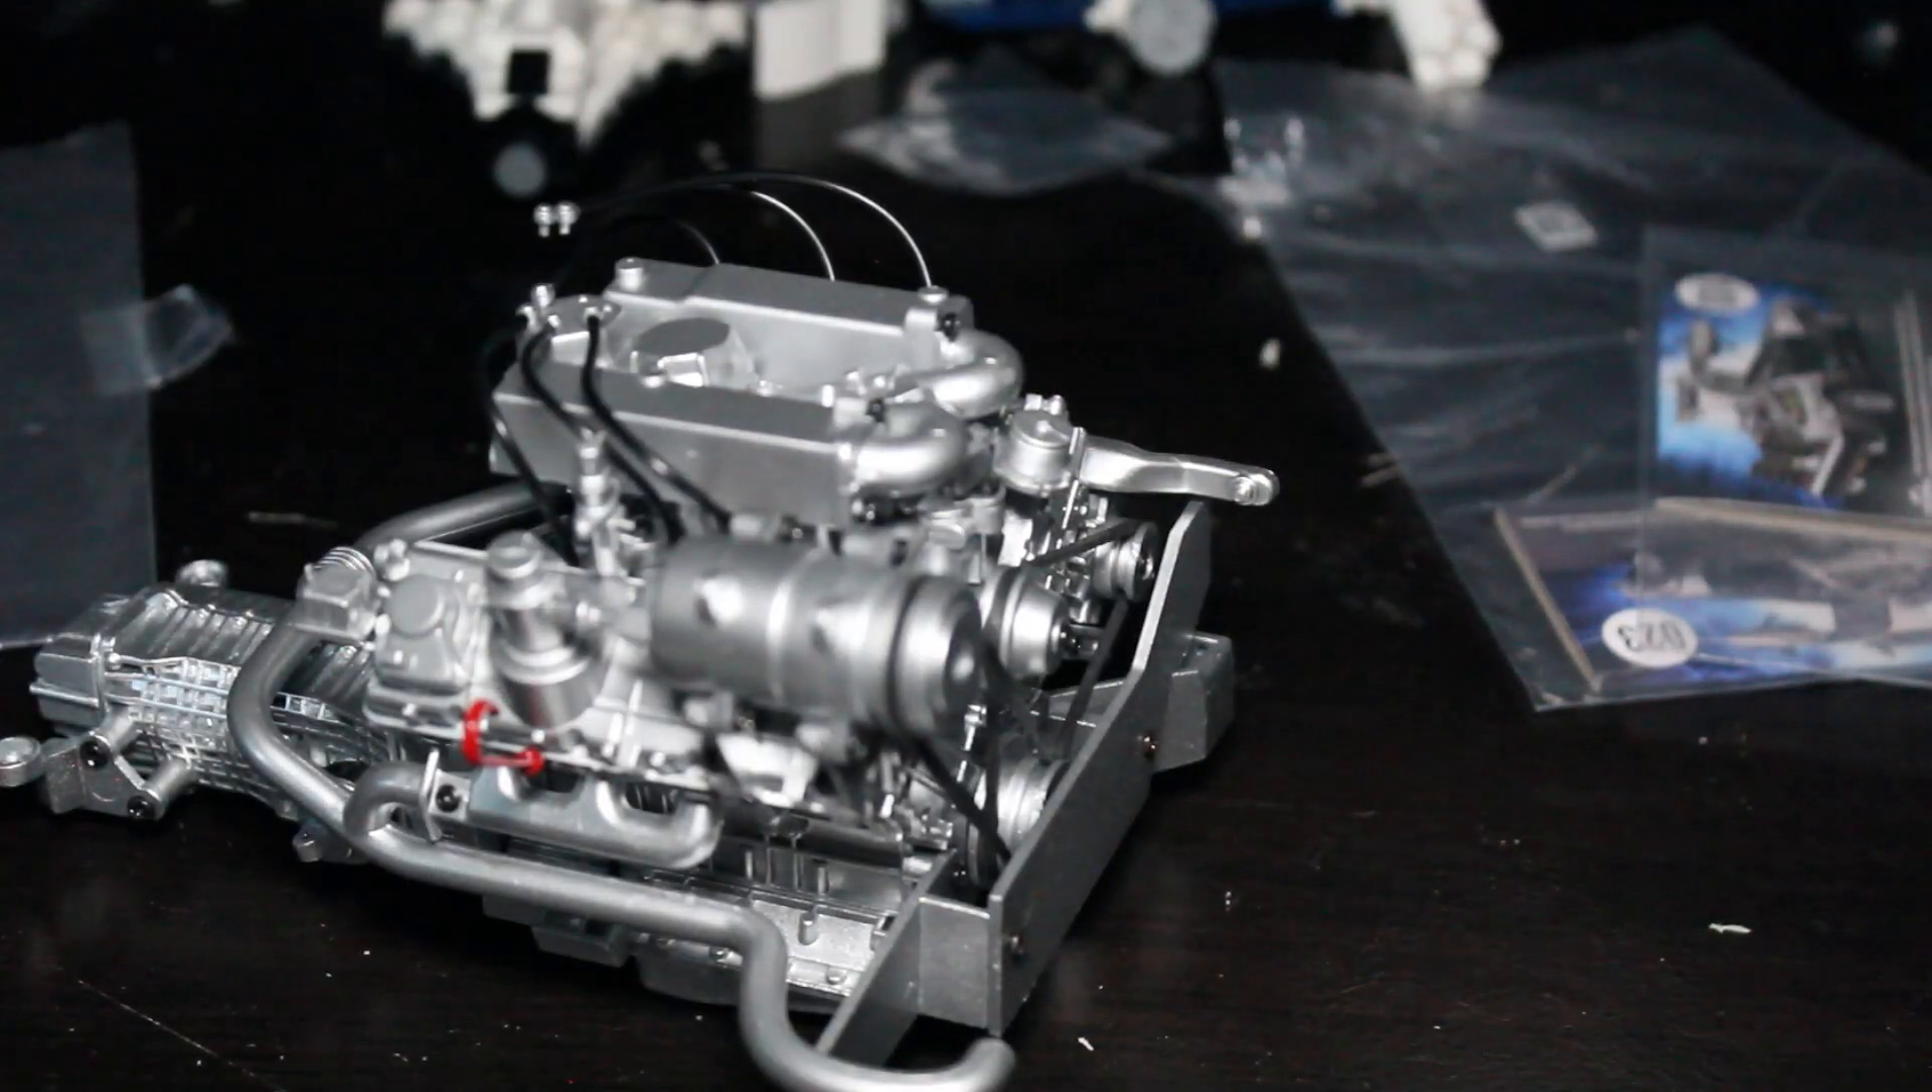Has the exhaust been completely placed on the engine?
Yes.